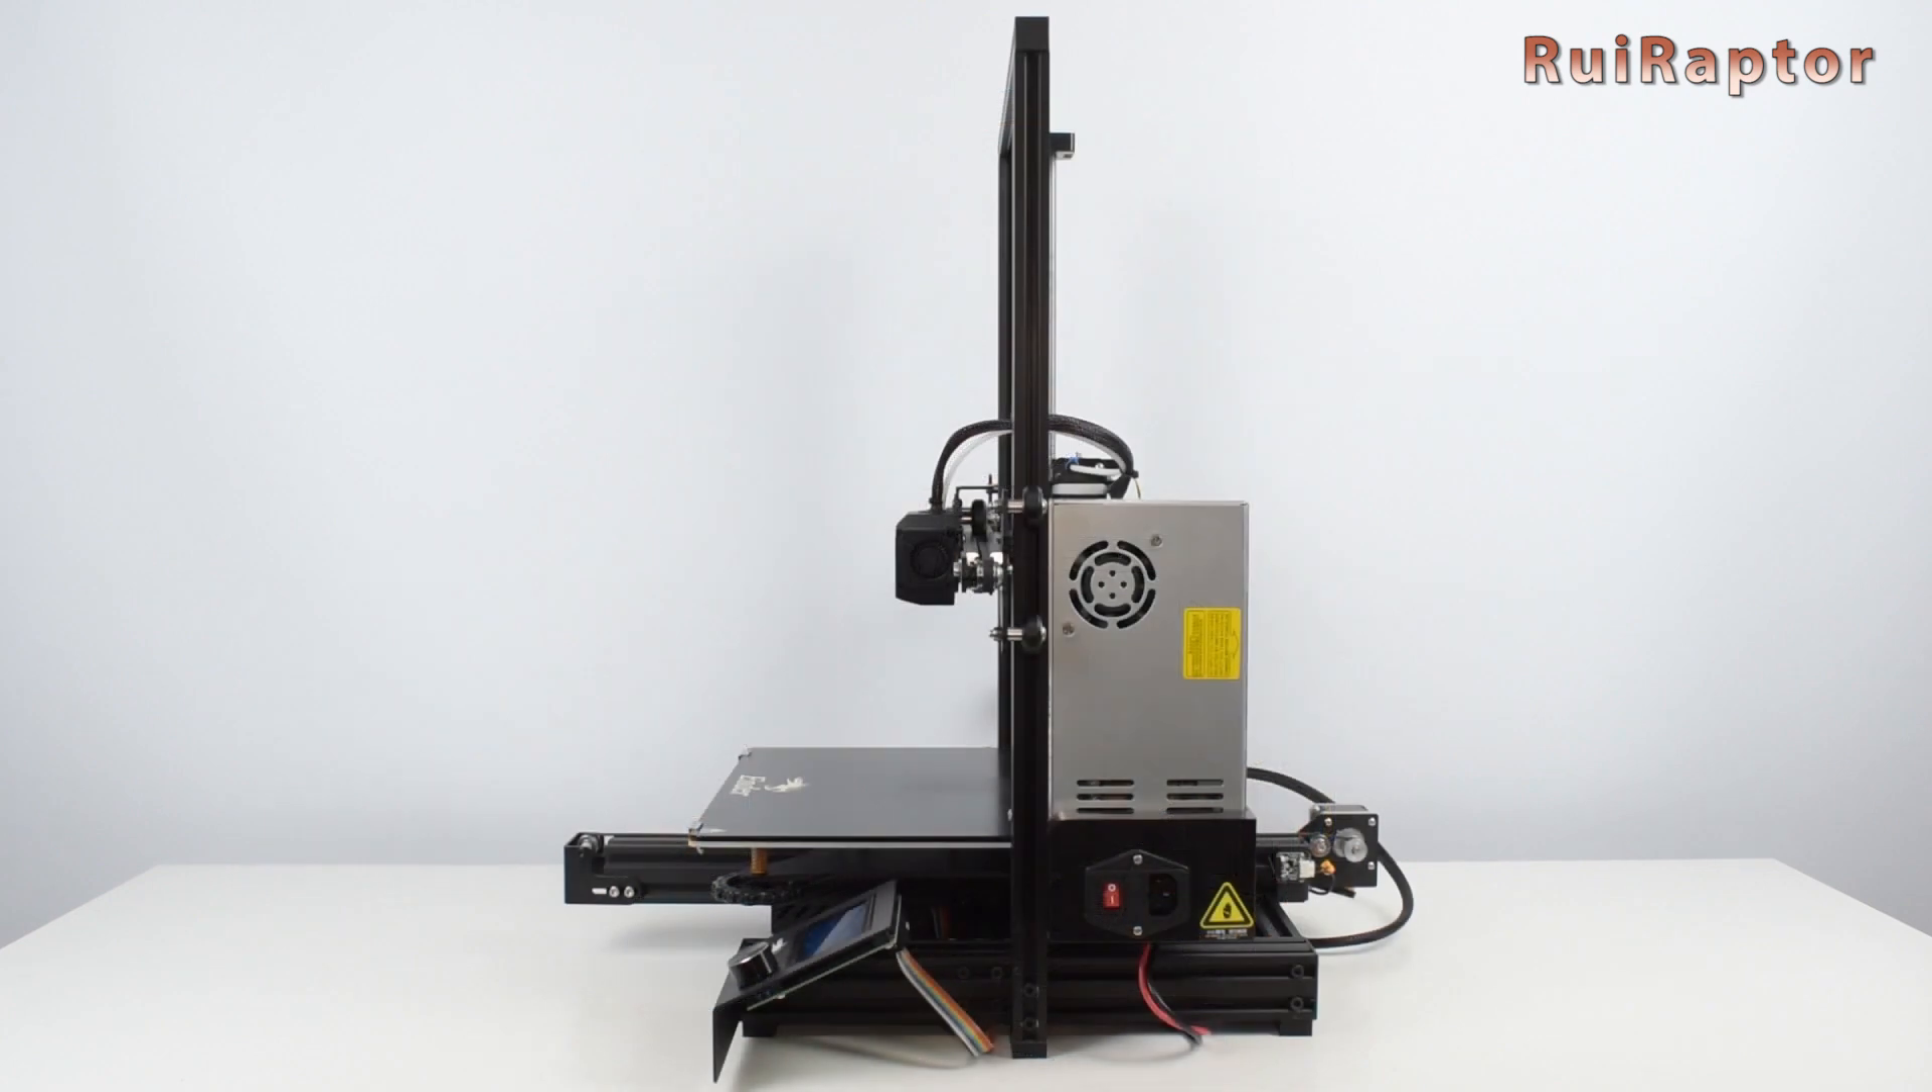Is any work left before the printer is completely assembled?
No.